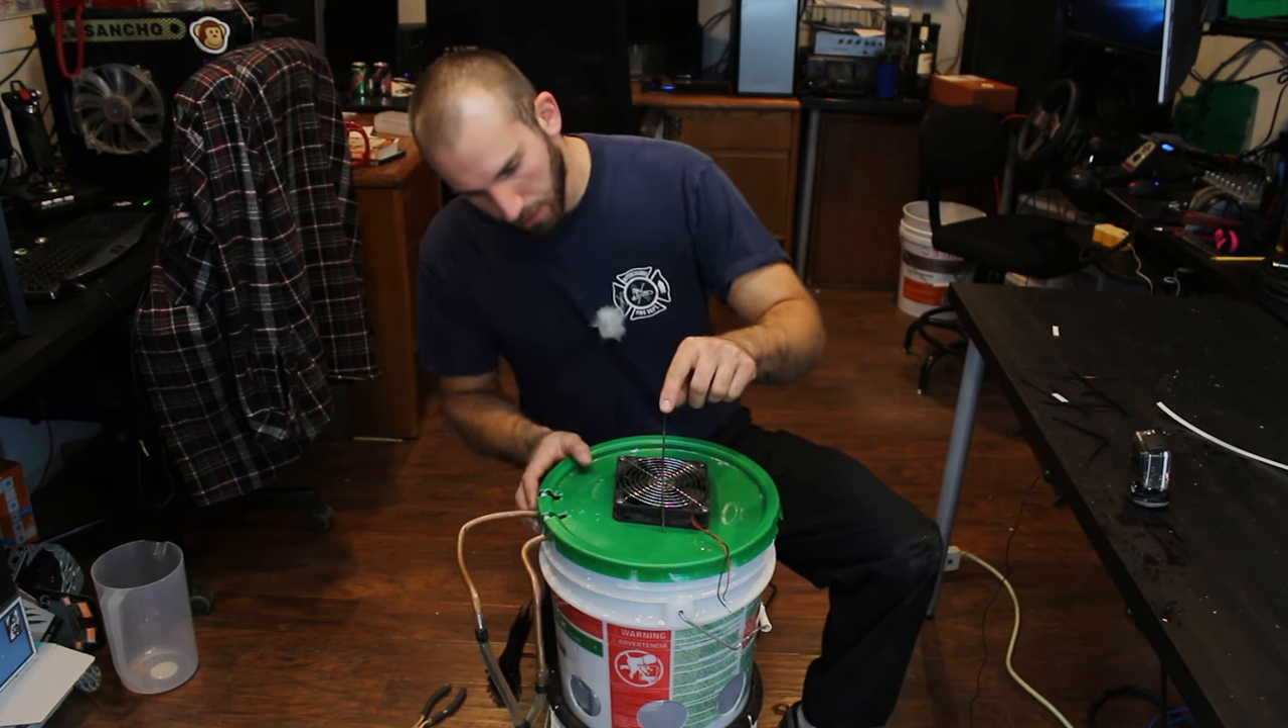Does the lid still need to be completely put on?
No.